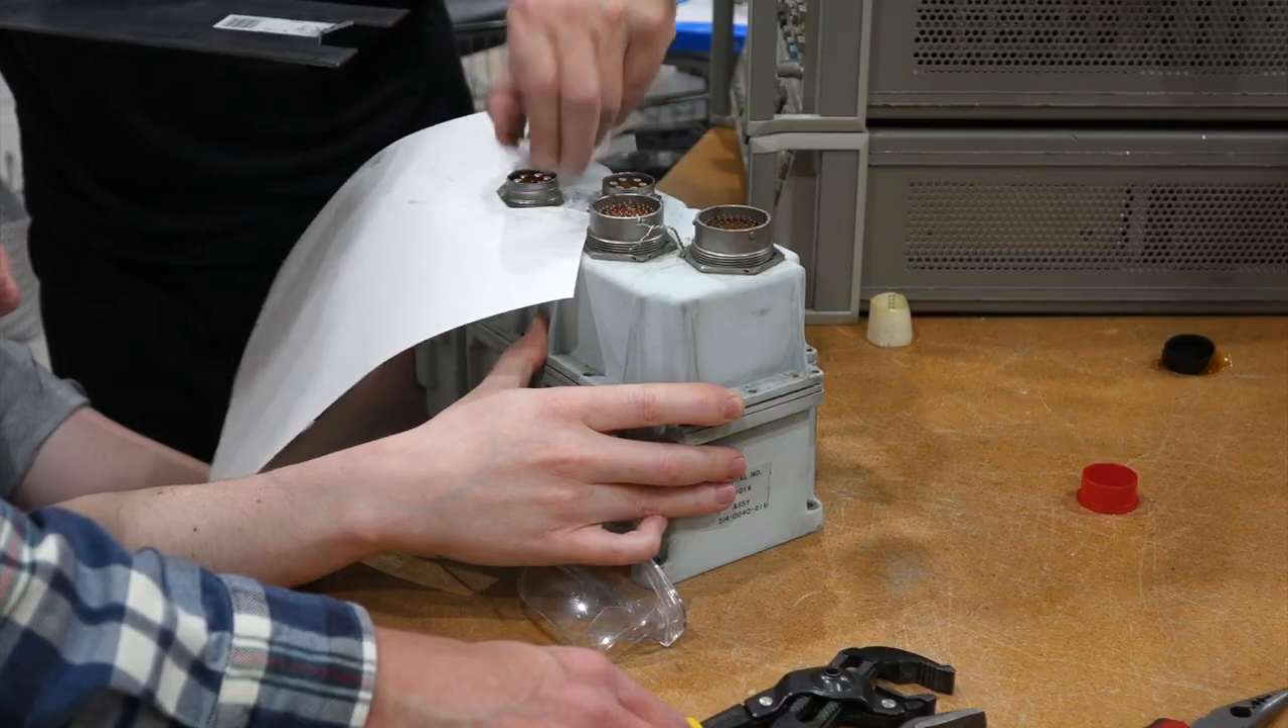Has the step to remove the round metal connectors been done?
No.